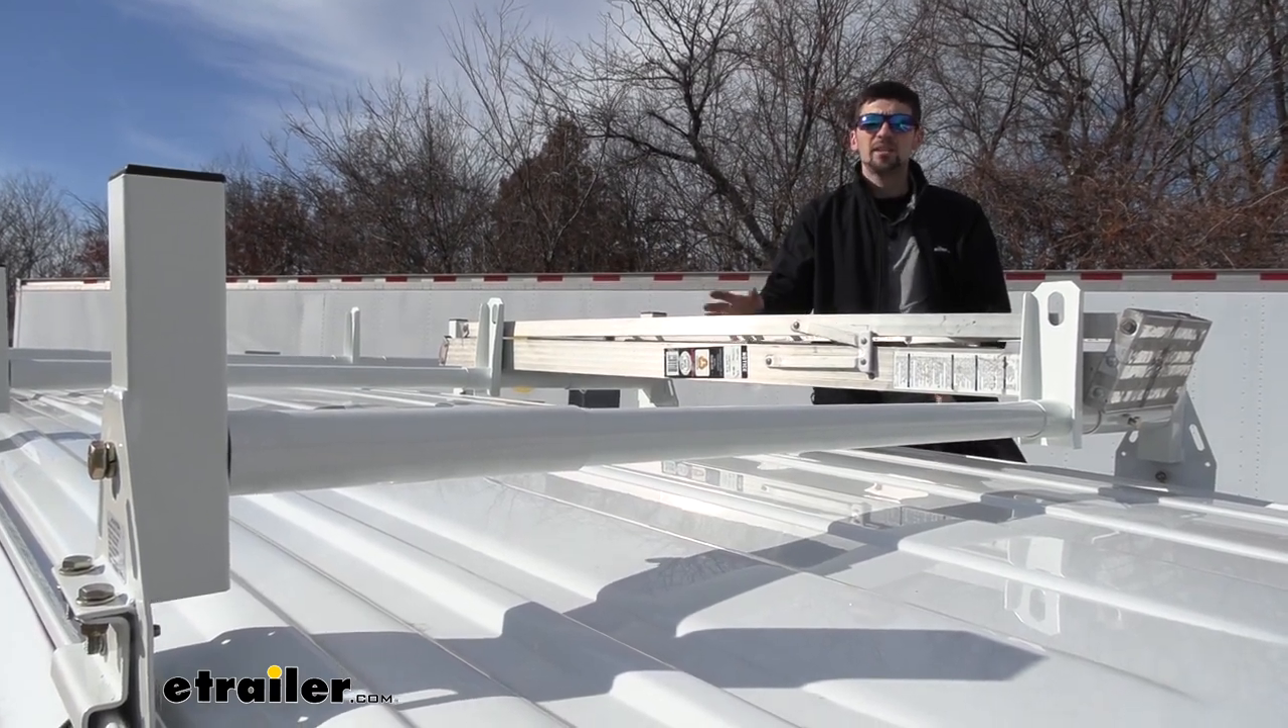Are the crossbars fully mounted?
Yes.